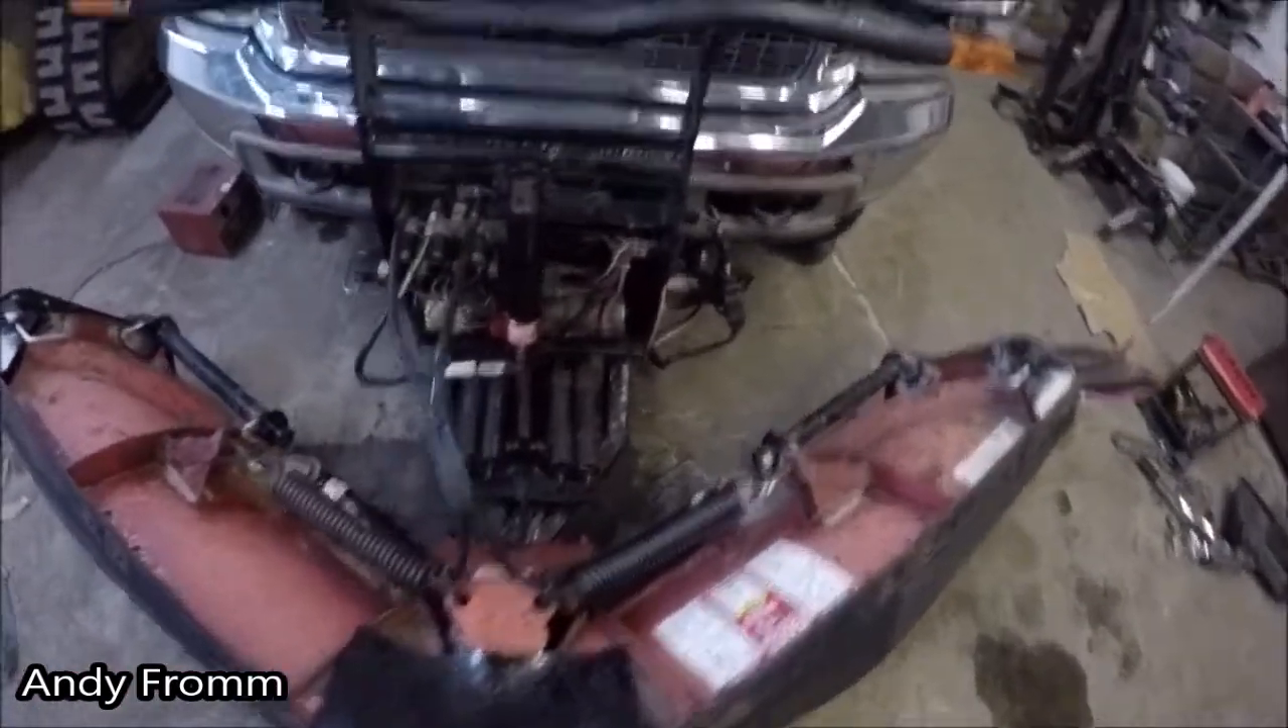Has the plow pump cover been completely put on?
No.